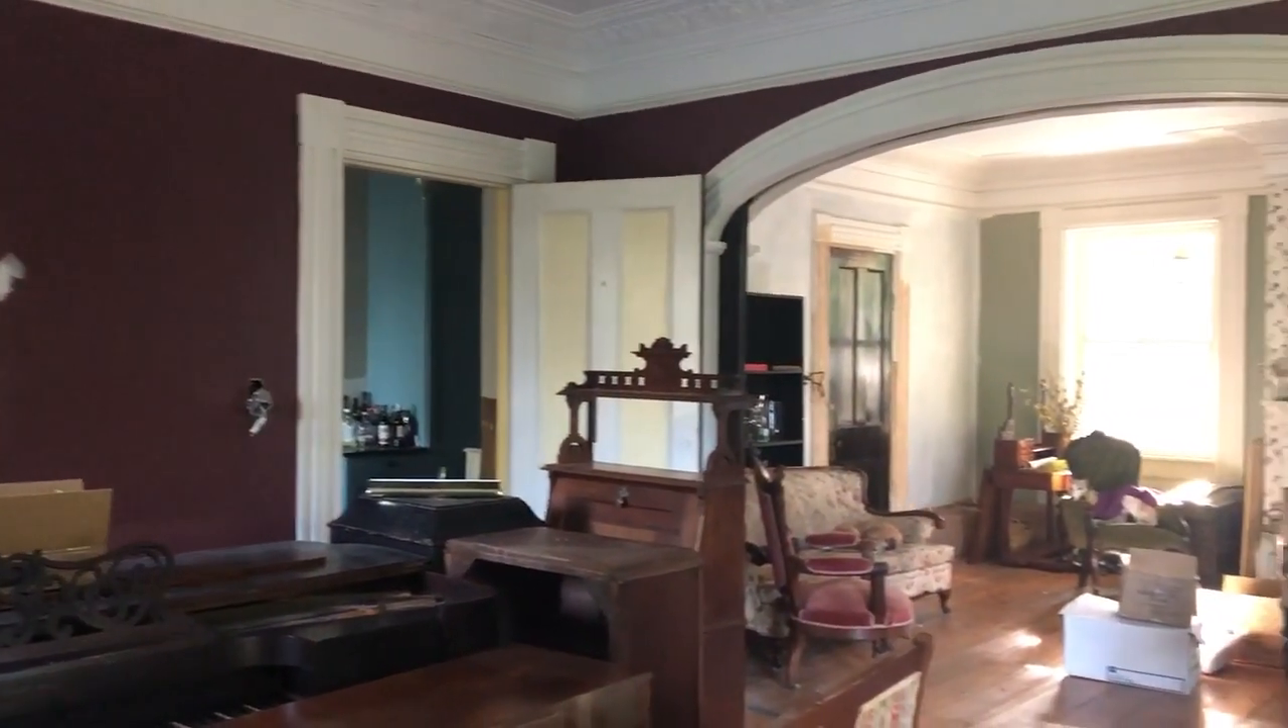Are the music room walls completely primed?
No.